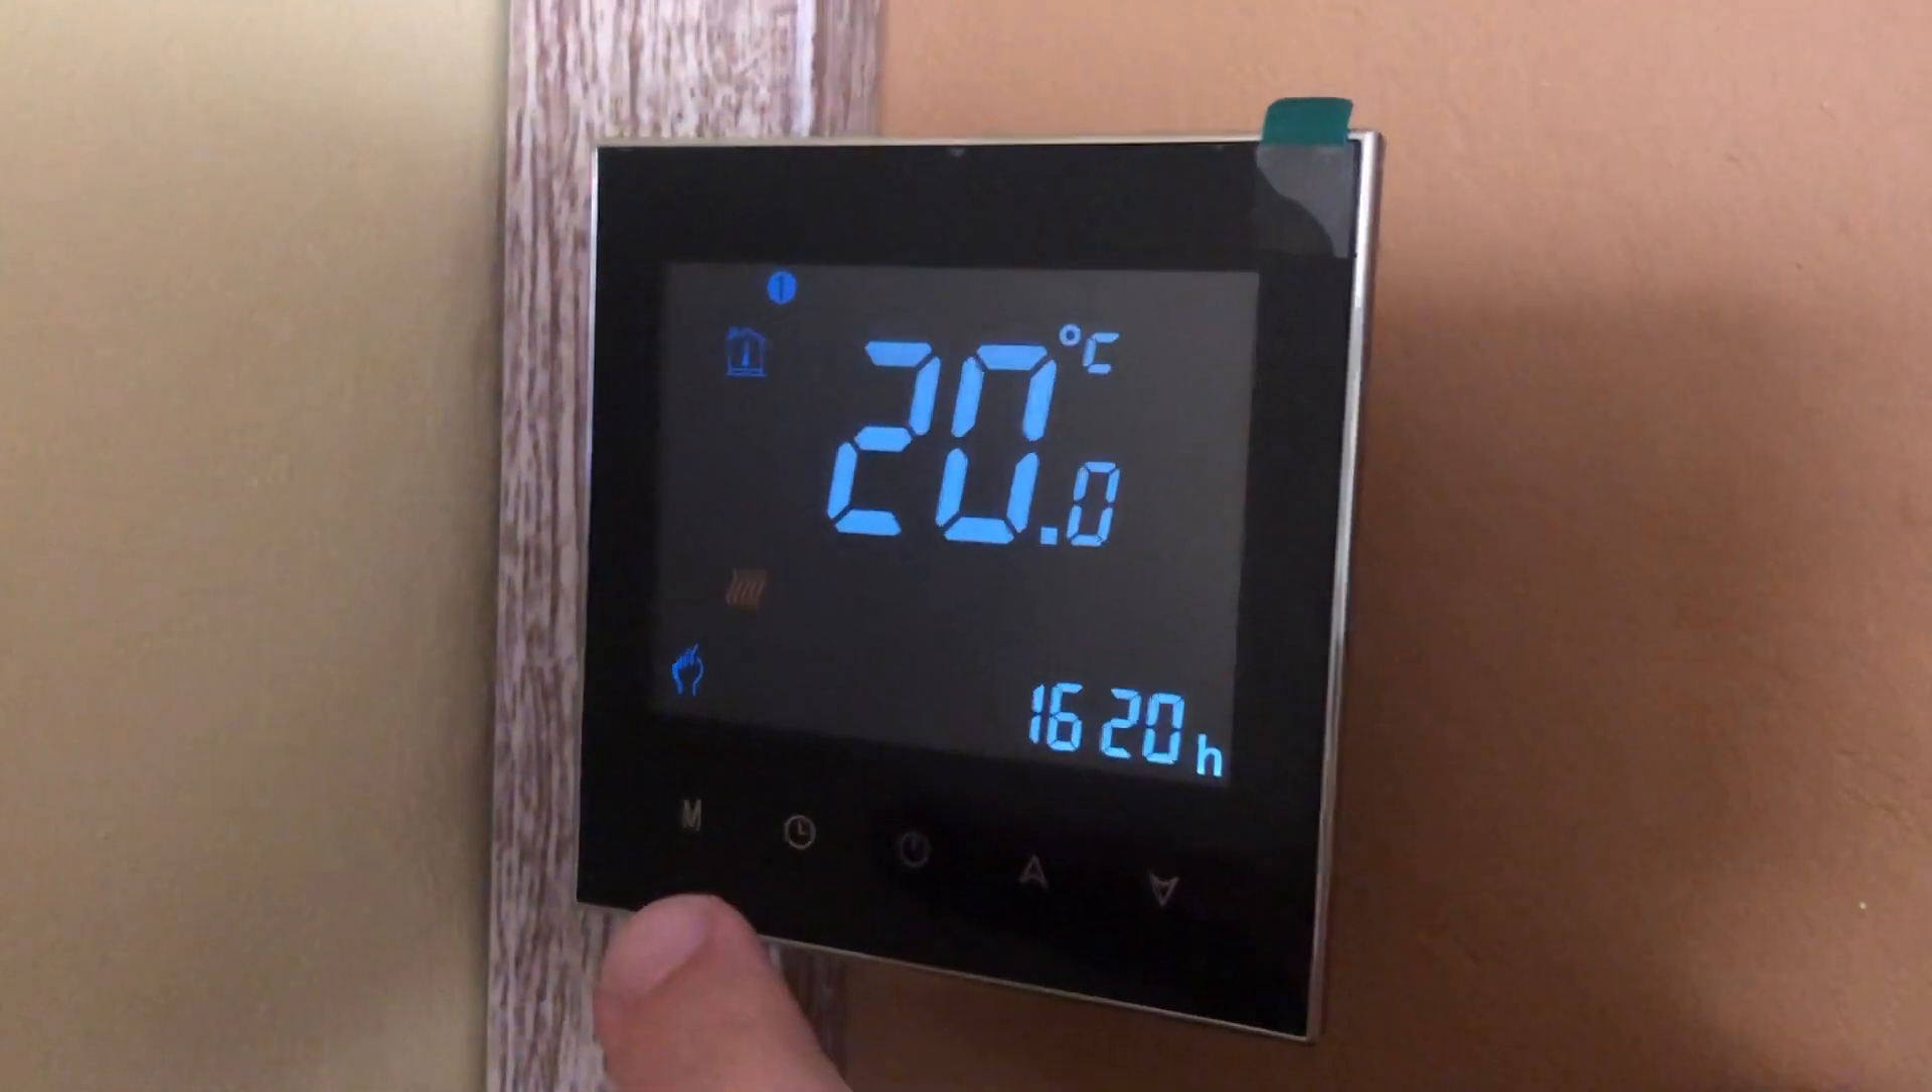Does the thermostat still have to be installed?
No.